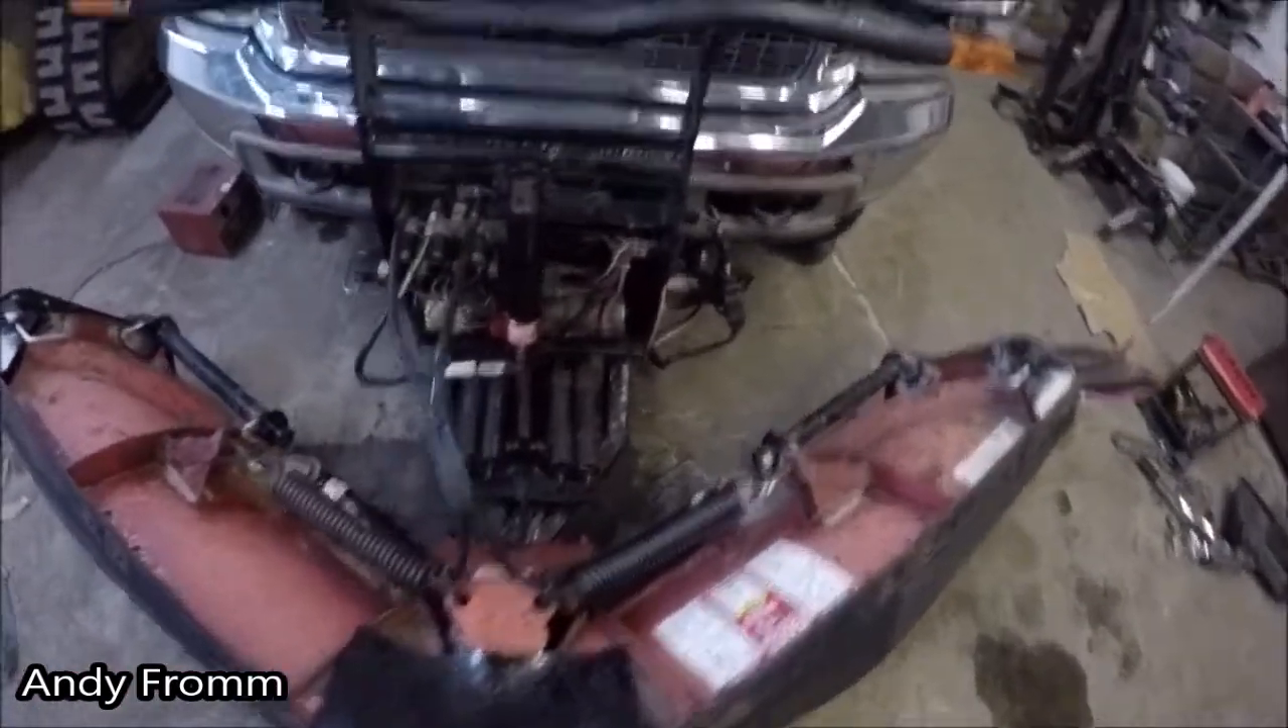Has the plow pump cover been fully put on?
No.